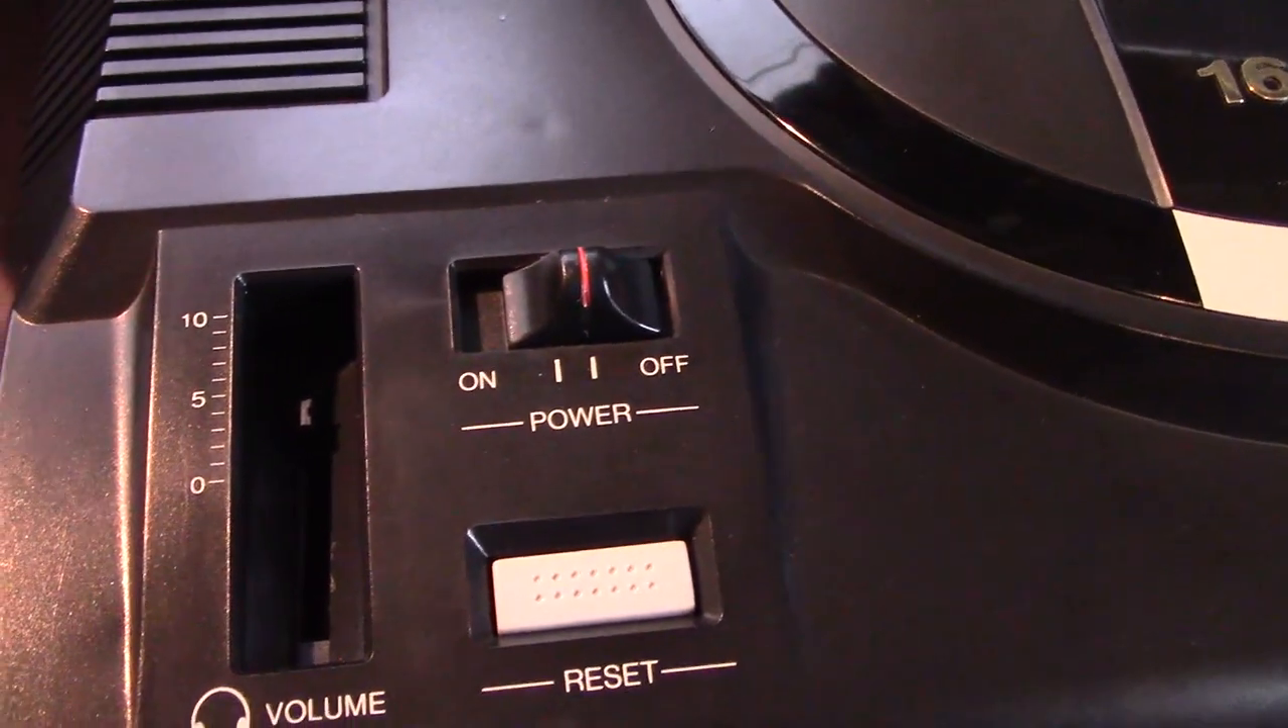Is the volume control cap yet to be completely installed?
Yes.